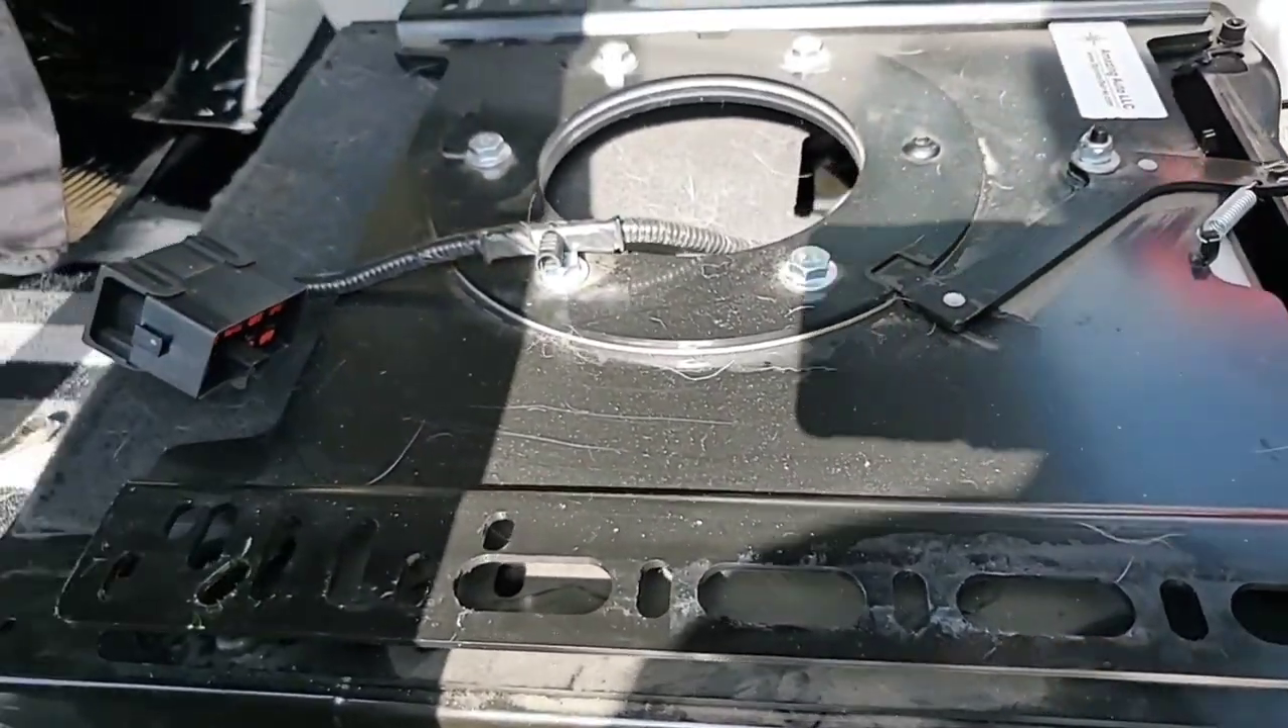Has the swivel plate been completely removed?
No.